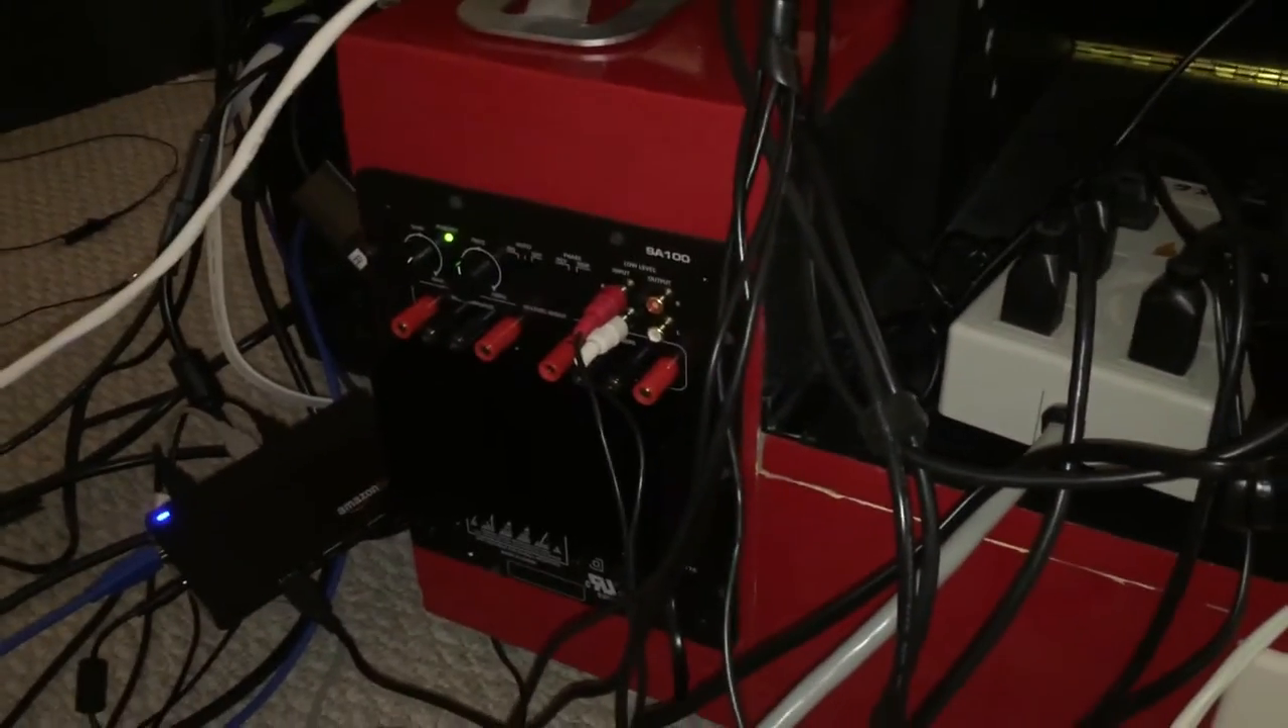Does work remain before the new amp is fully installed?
No.